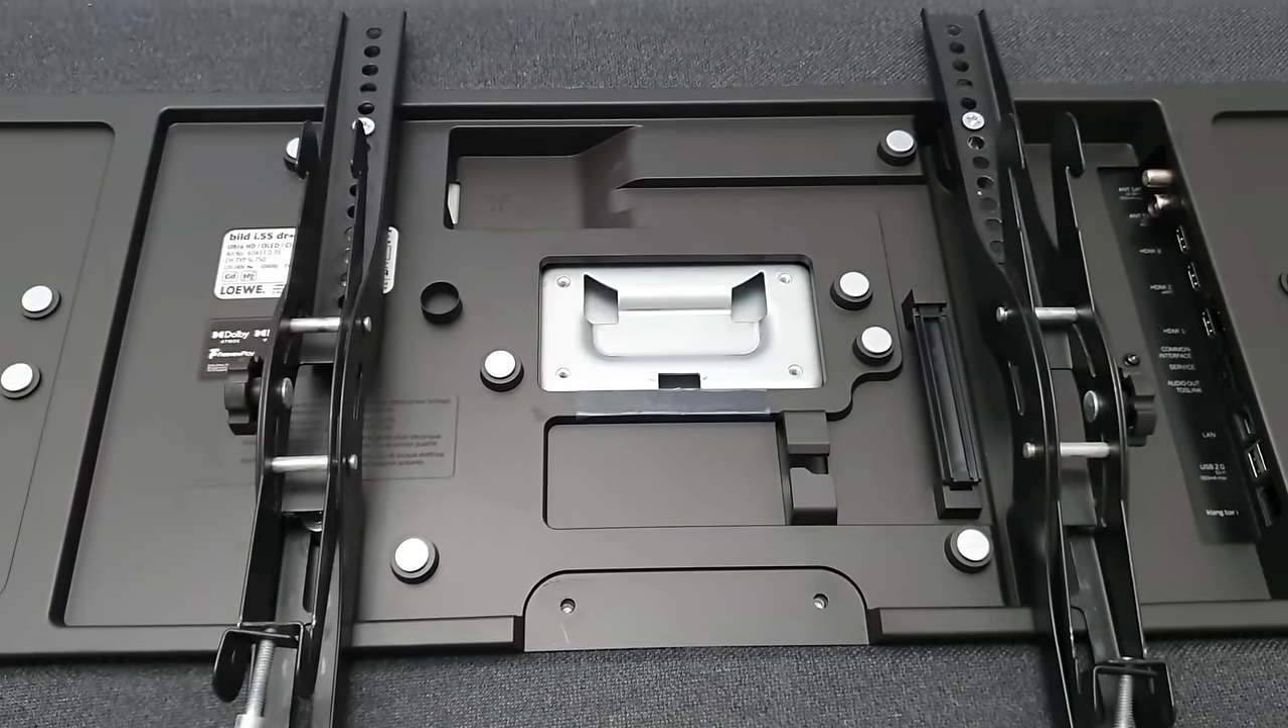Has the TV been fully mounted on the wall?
No.